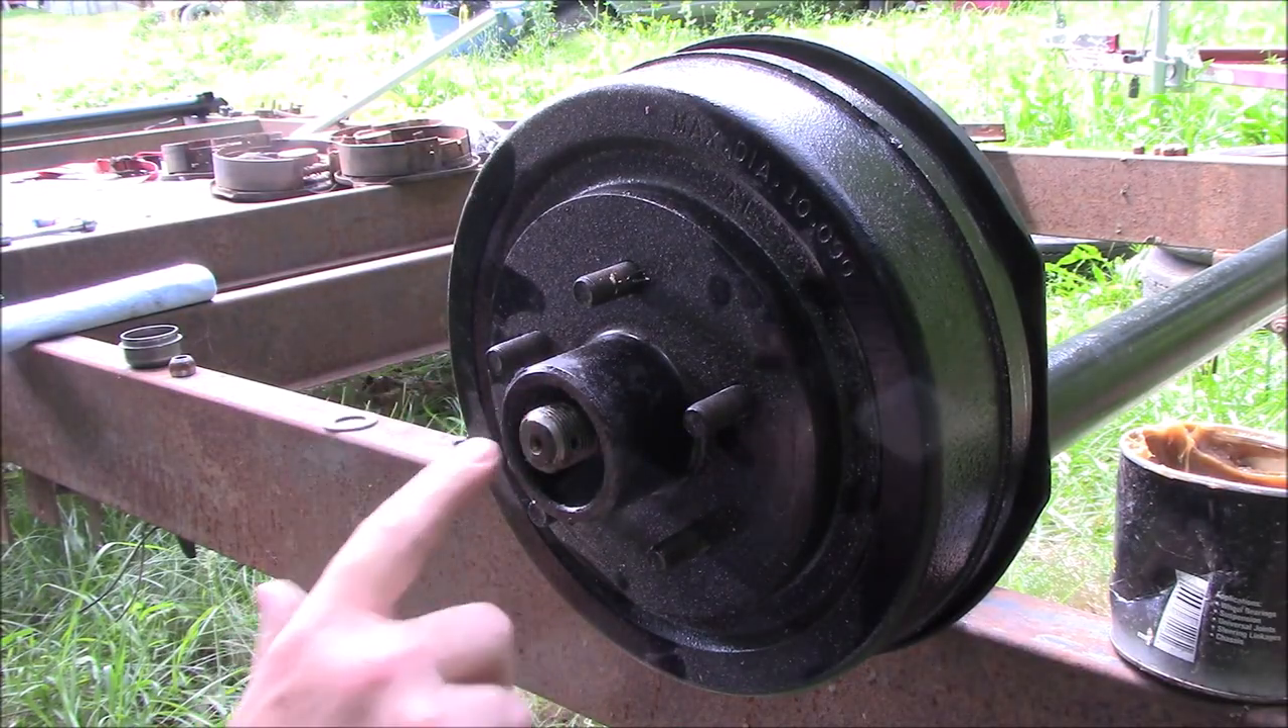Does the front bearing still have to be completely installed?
Yes.